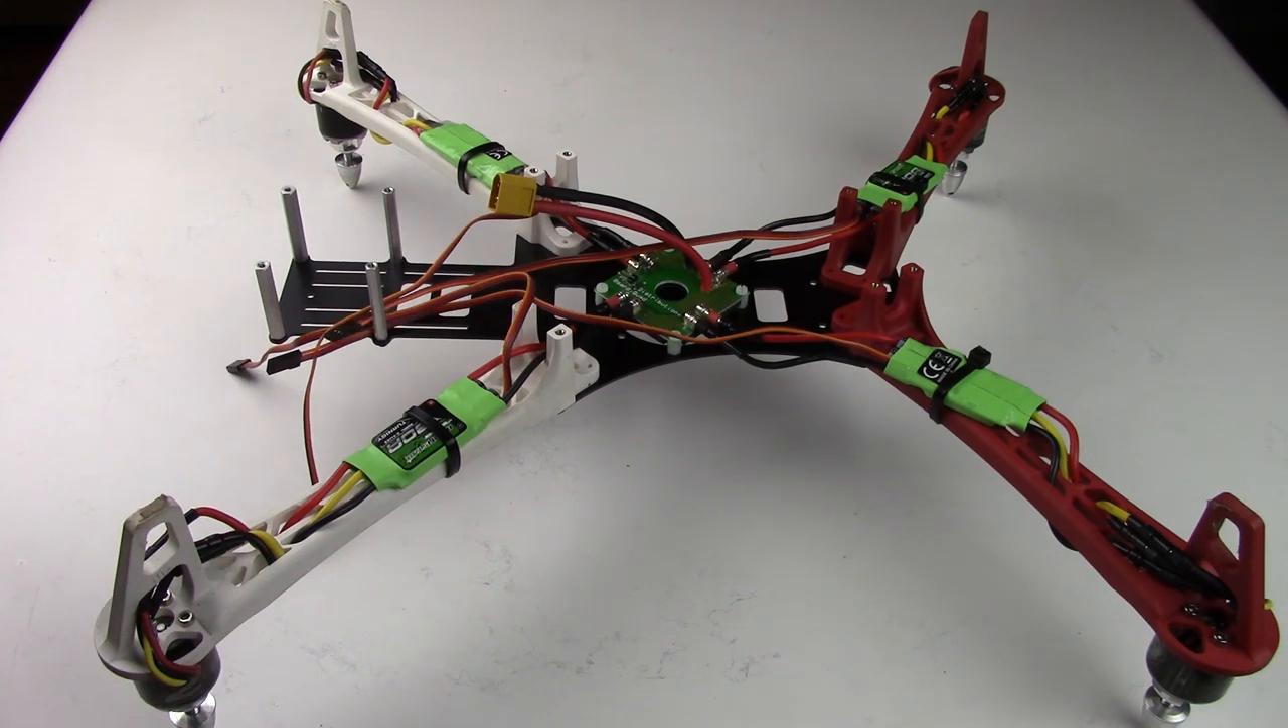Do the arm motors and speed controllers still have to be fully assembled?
No.